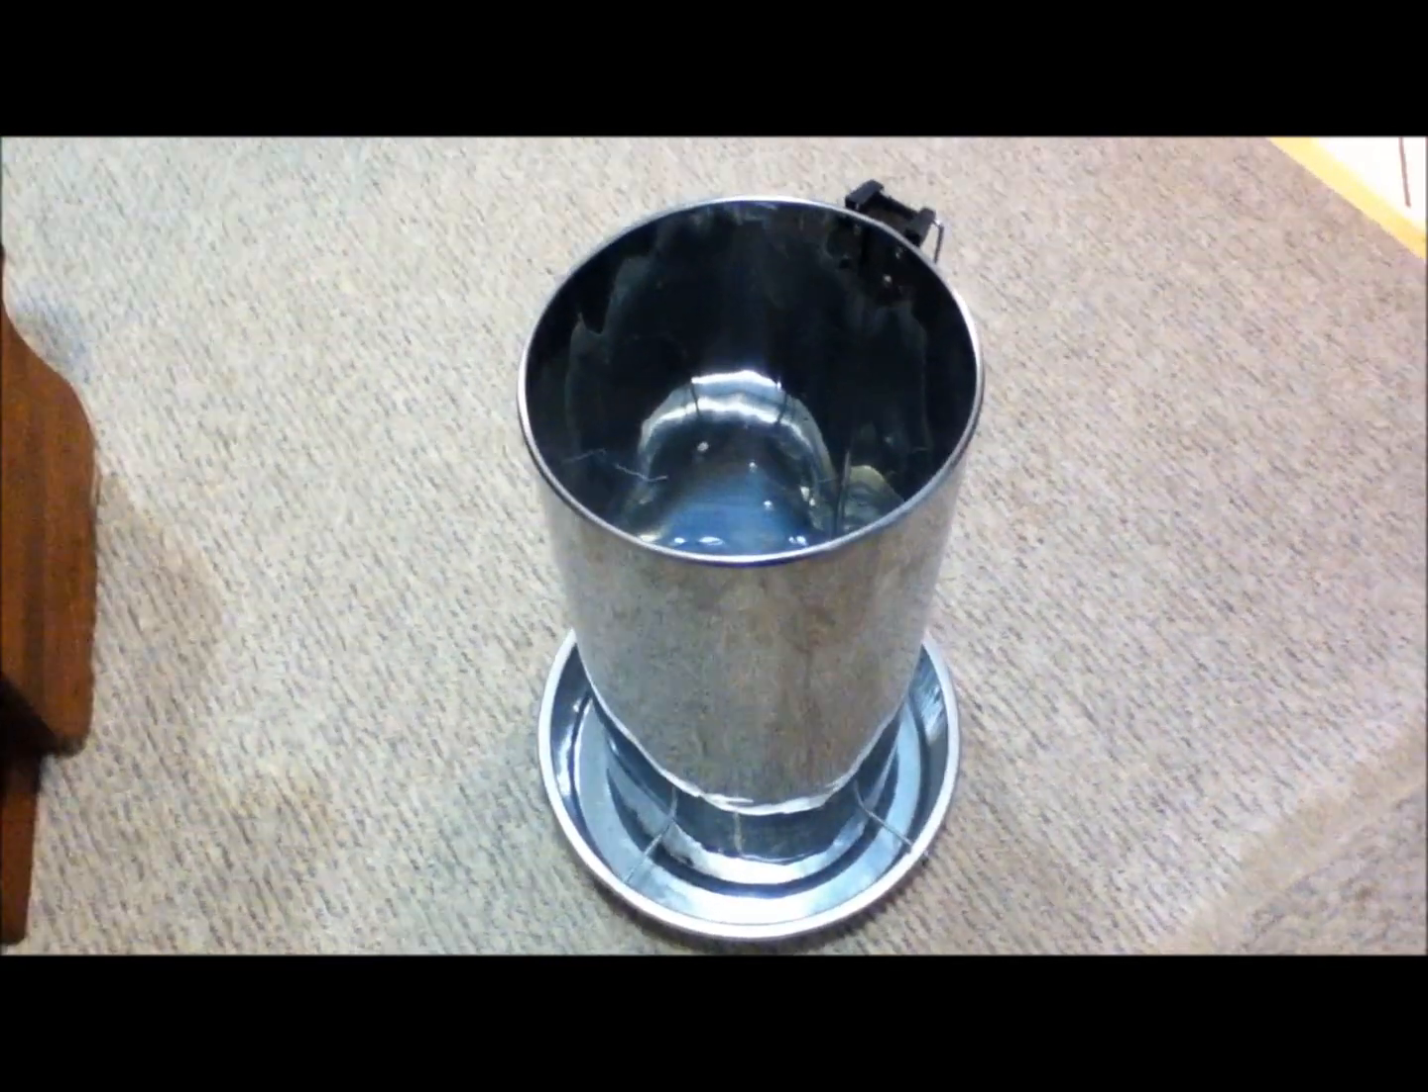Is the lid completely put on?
No.